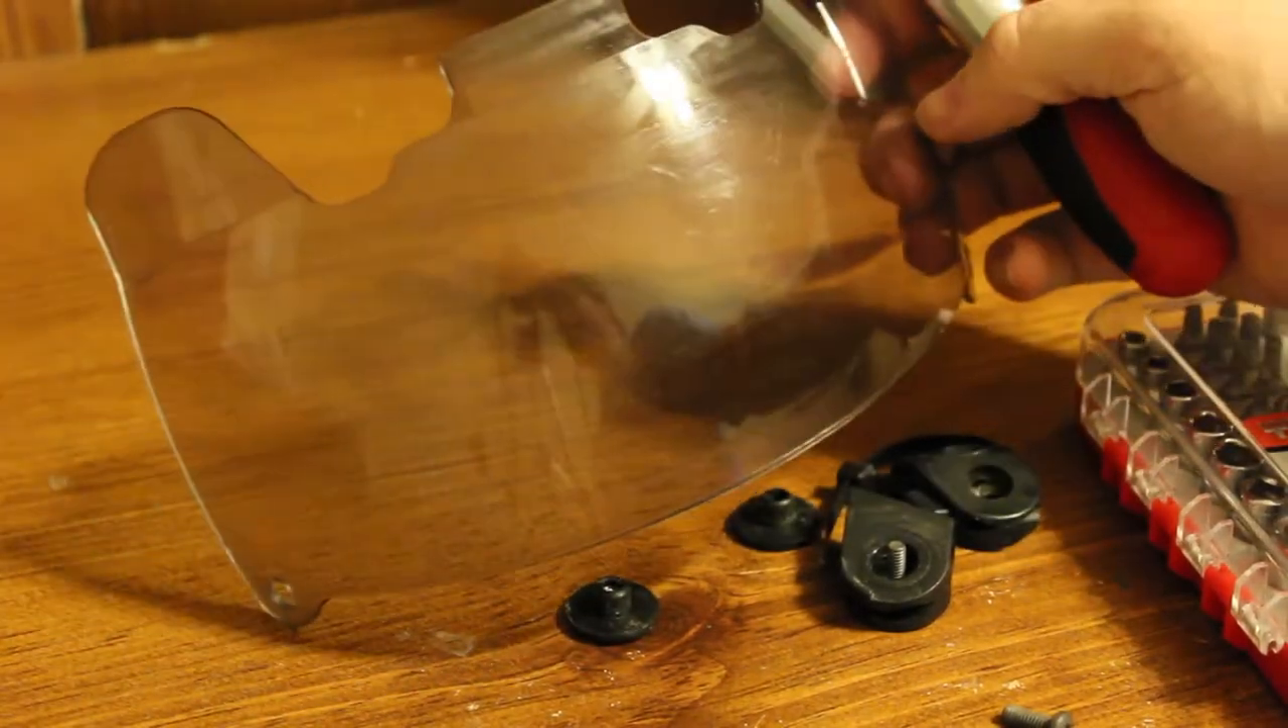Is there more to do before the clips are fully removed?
No.